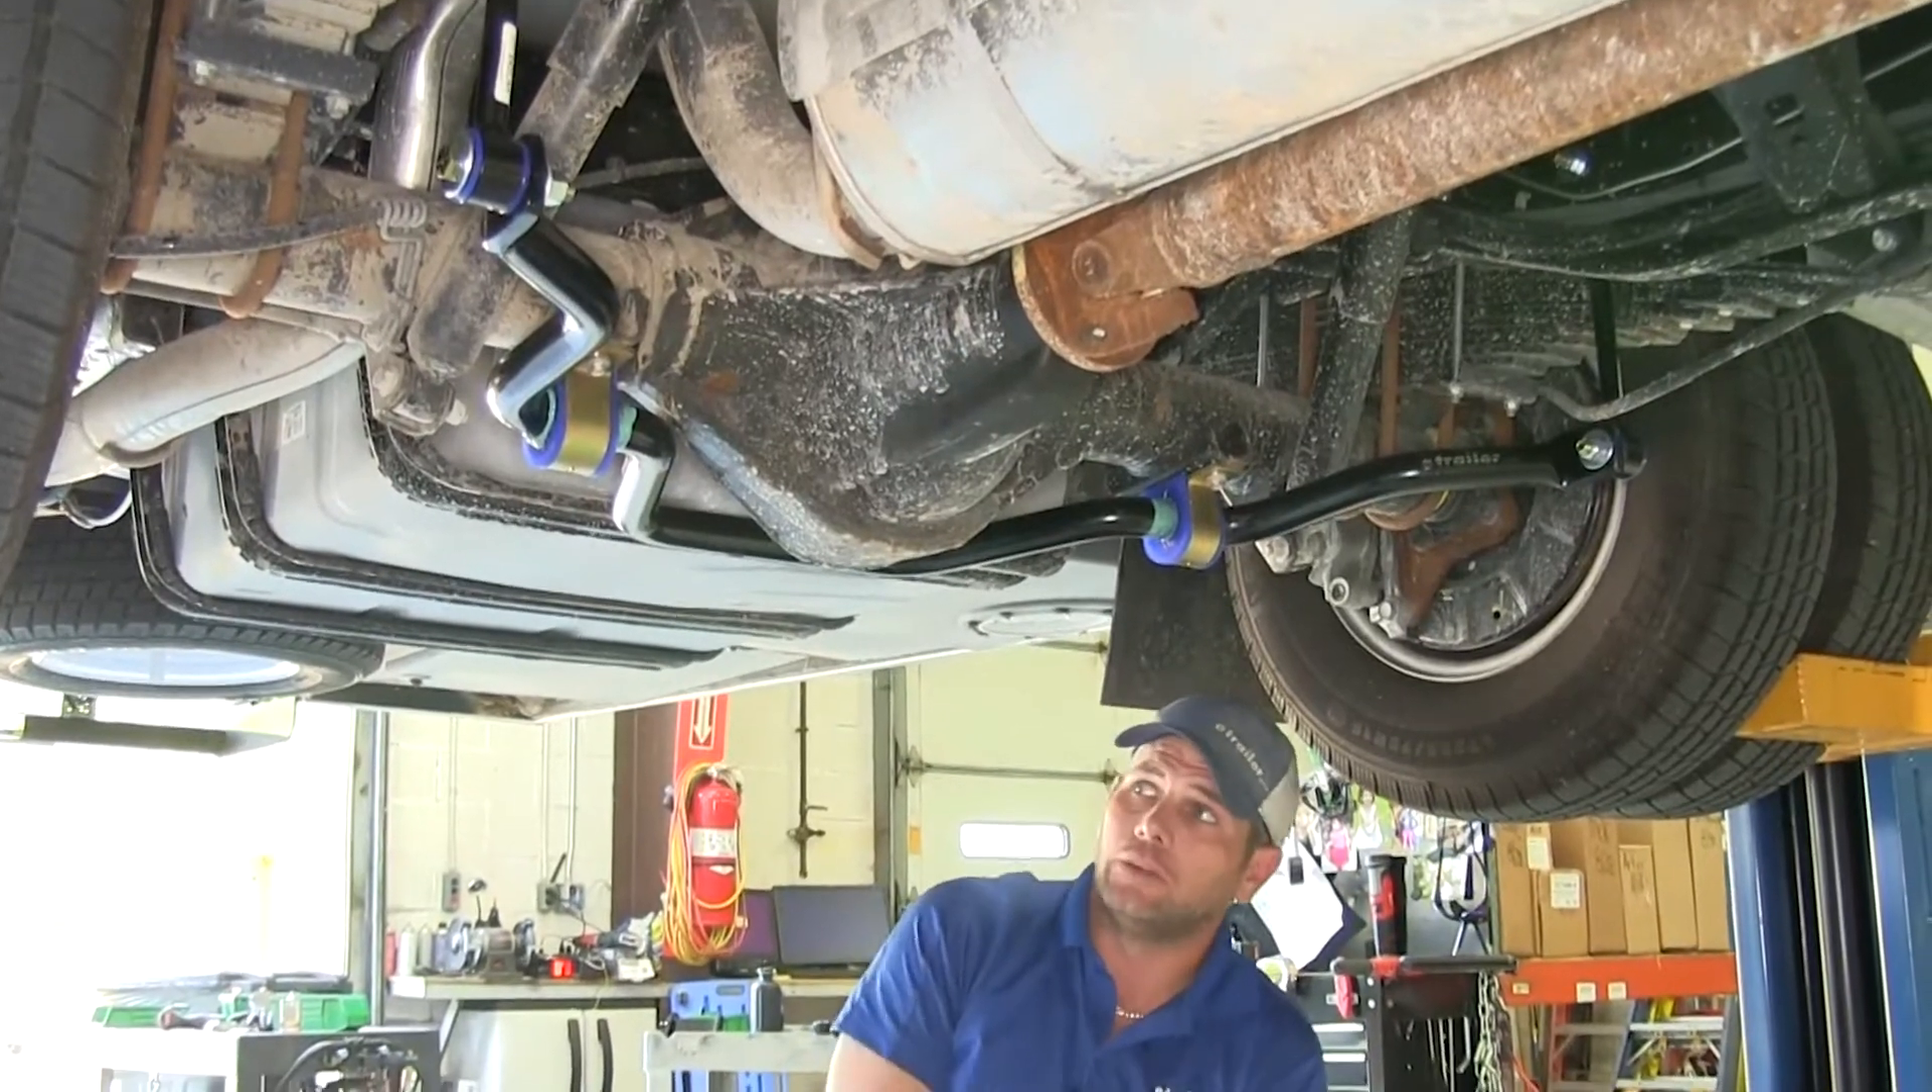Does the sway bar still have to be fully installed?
No.